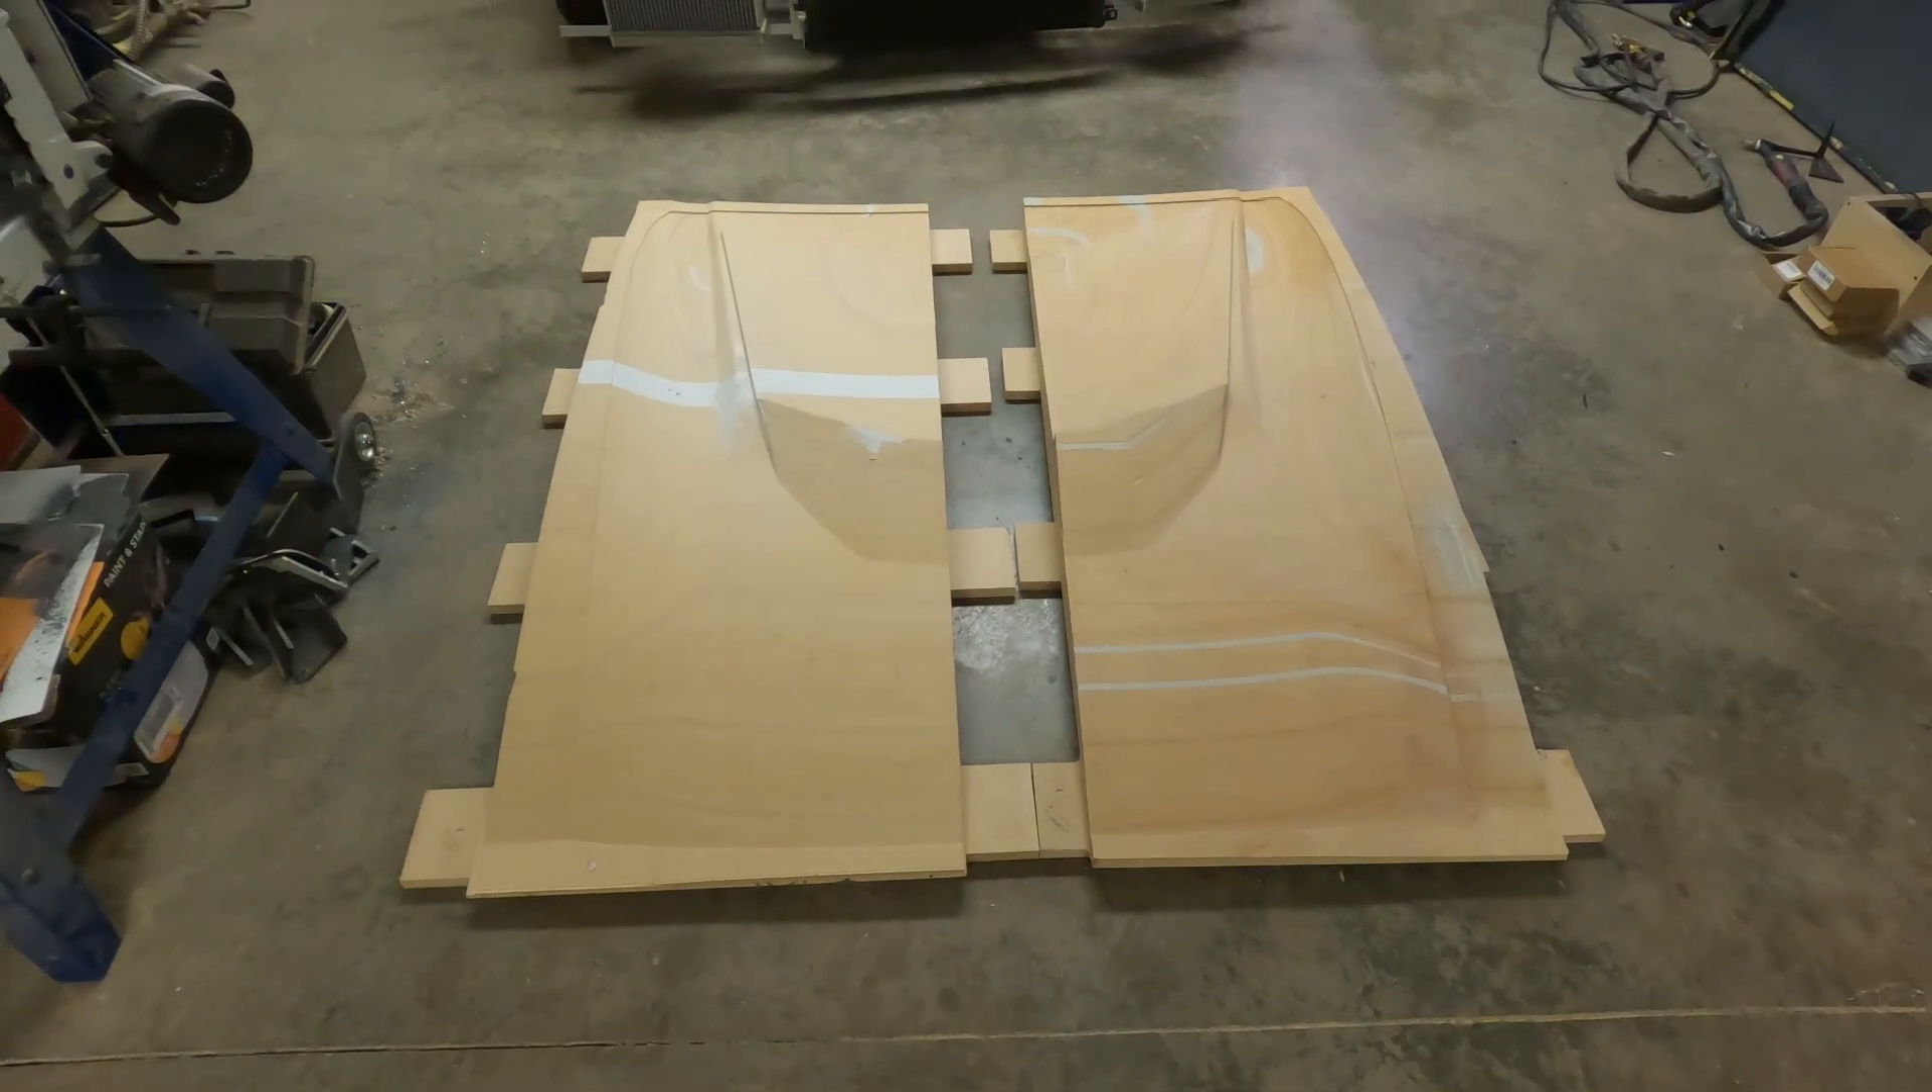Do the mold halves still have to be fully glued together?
Yes.